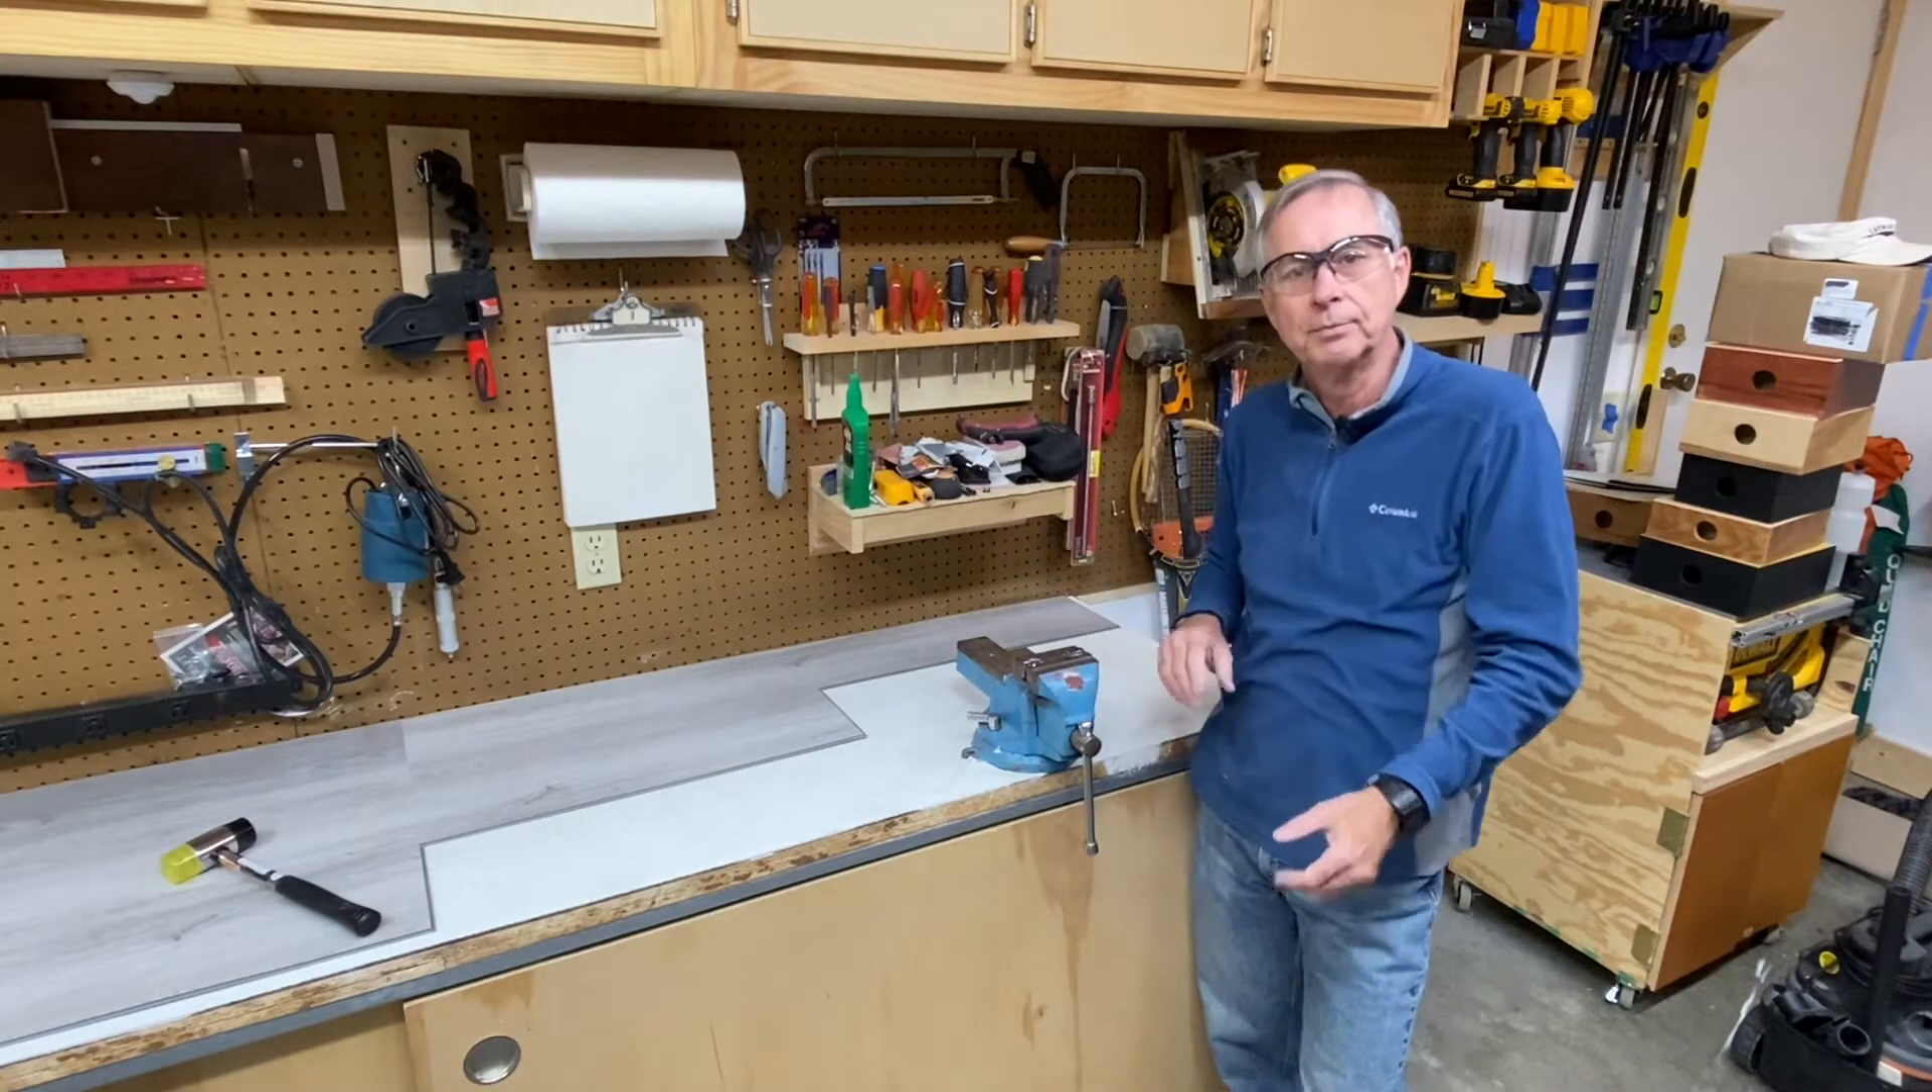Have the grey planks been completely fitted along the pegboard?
No.